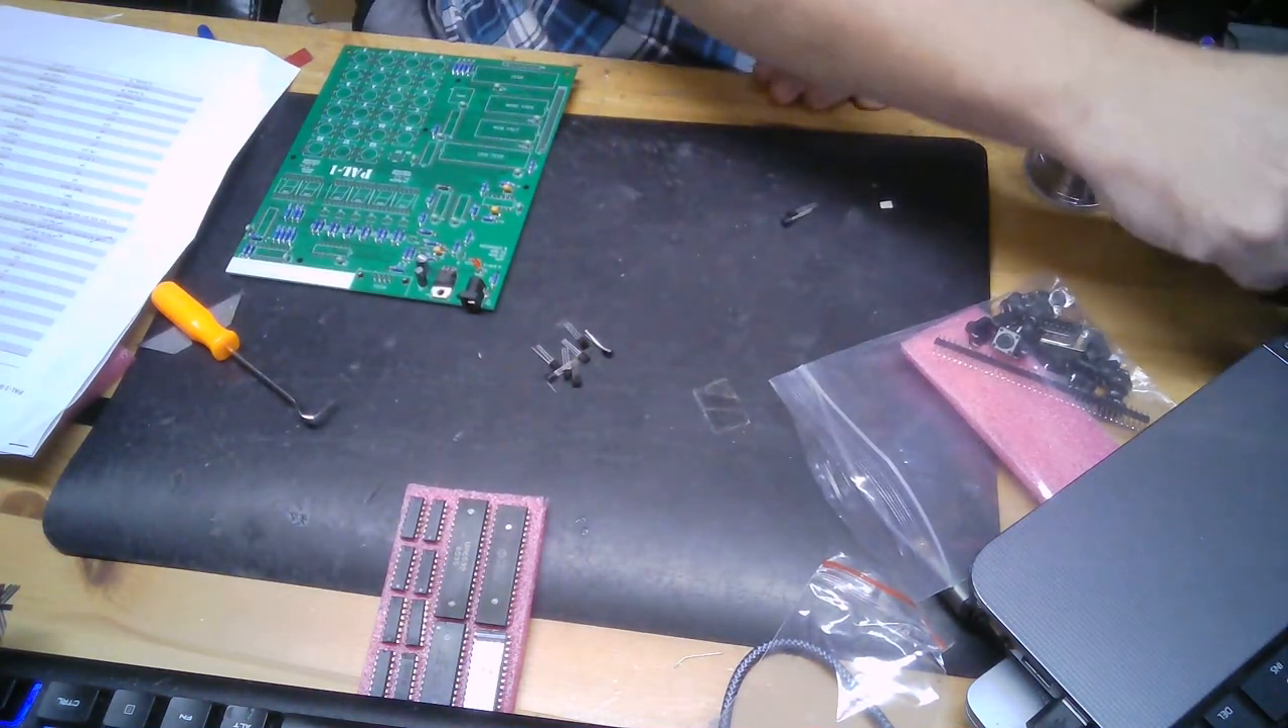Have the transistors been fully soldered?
No.